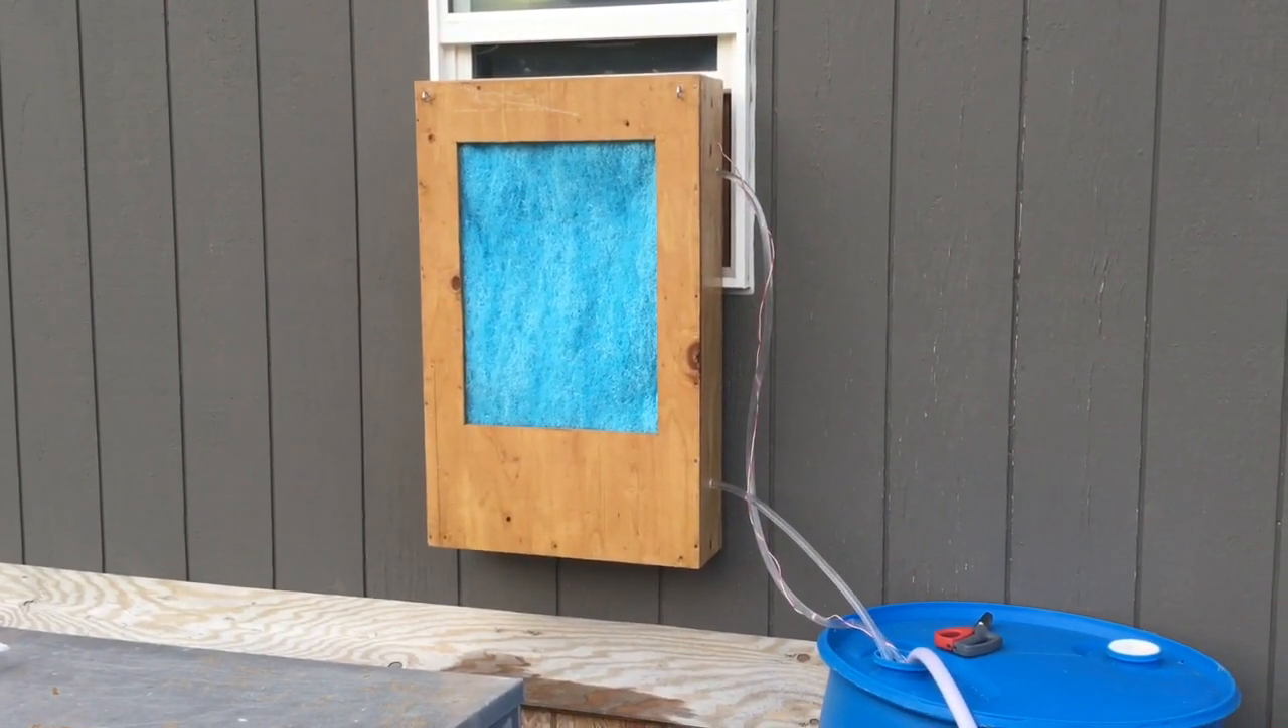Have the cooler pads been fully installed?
Yes.